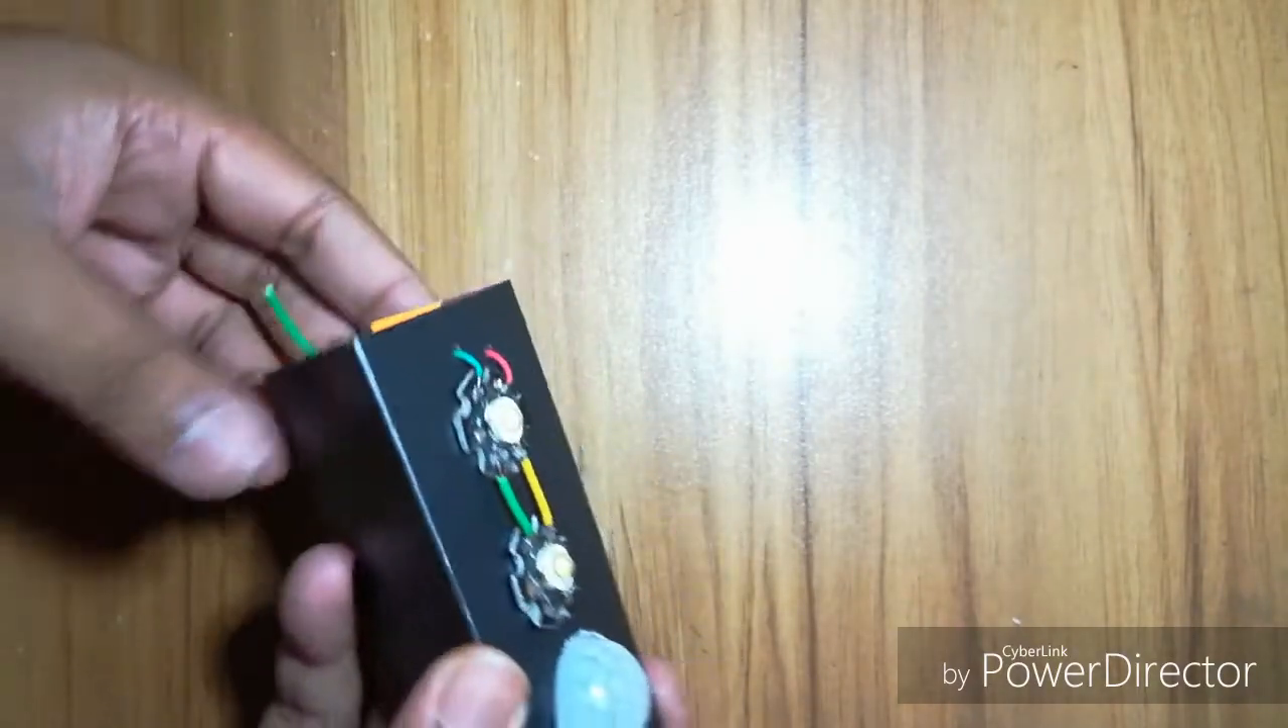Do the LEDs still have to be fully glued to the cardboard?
No.